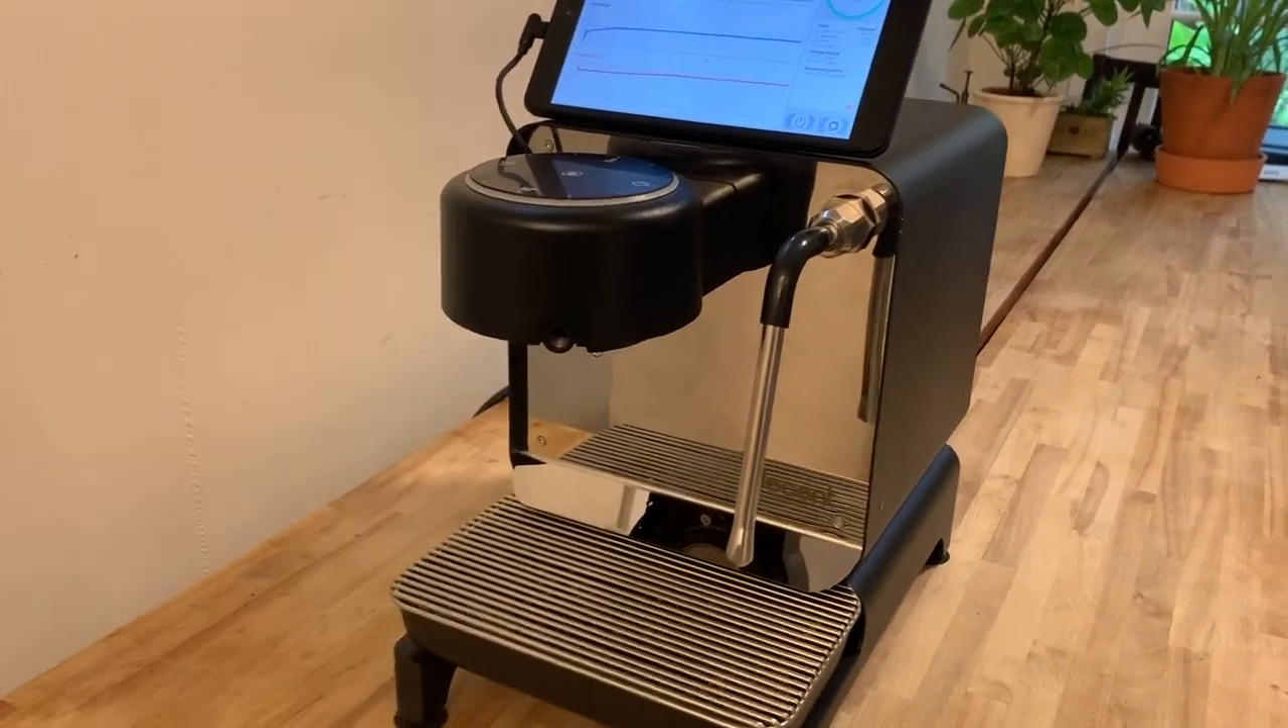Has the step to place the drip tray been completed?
Yes.